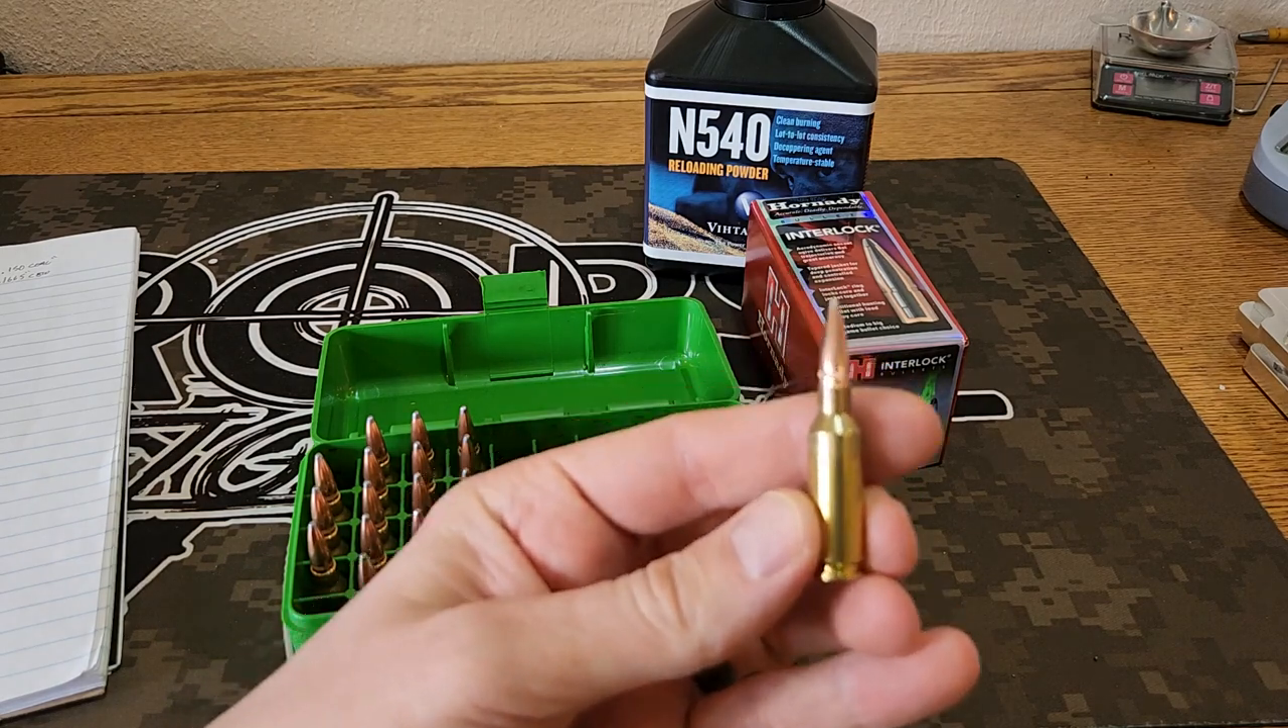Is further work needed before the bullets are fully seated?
No.